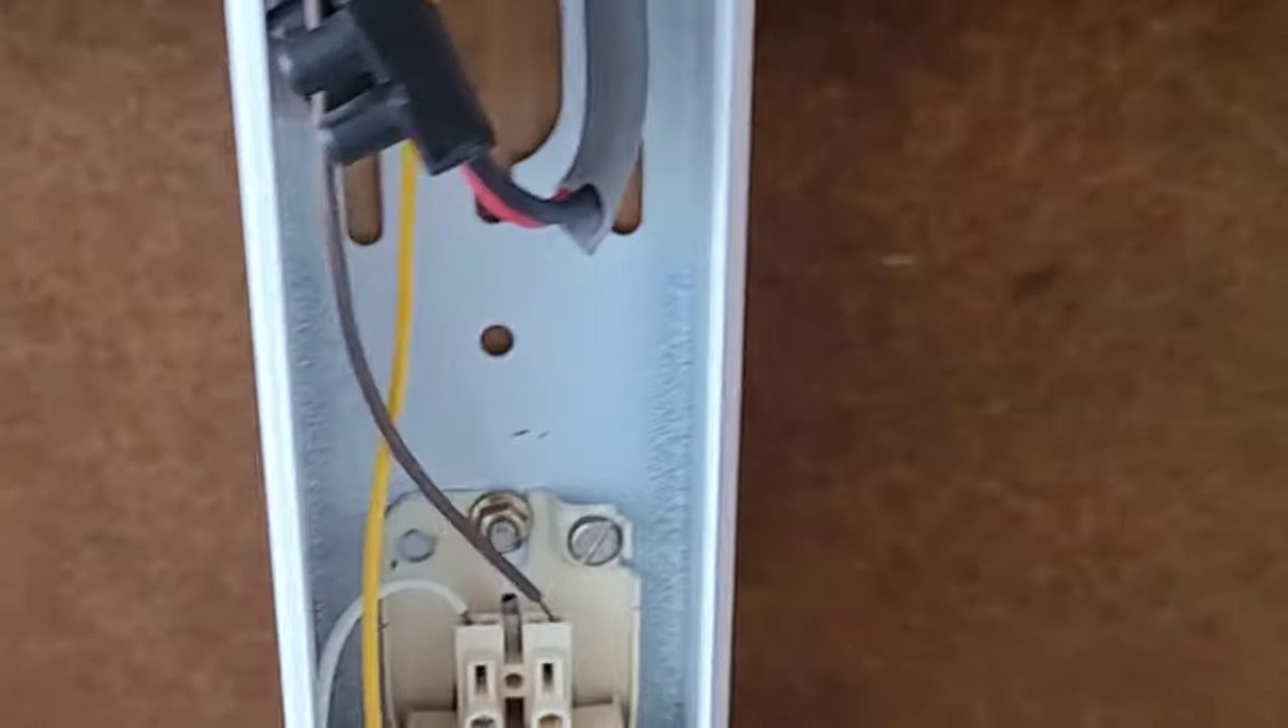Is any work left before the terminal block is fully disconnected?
Yes.